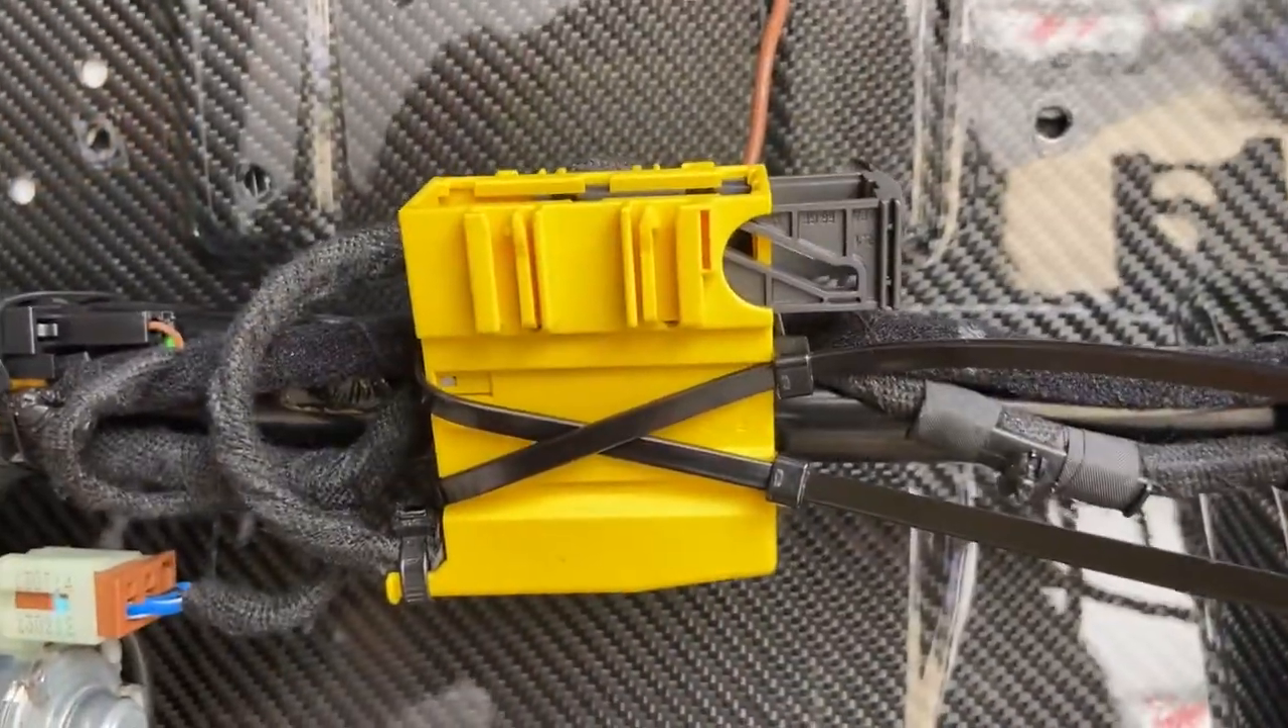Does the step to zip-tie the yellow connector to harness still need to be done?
No.